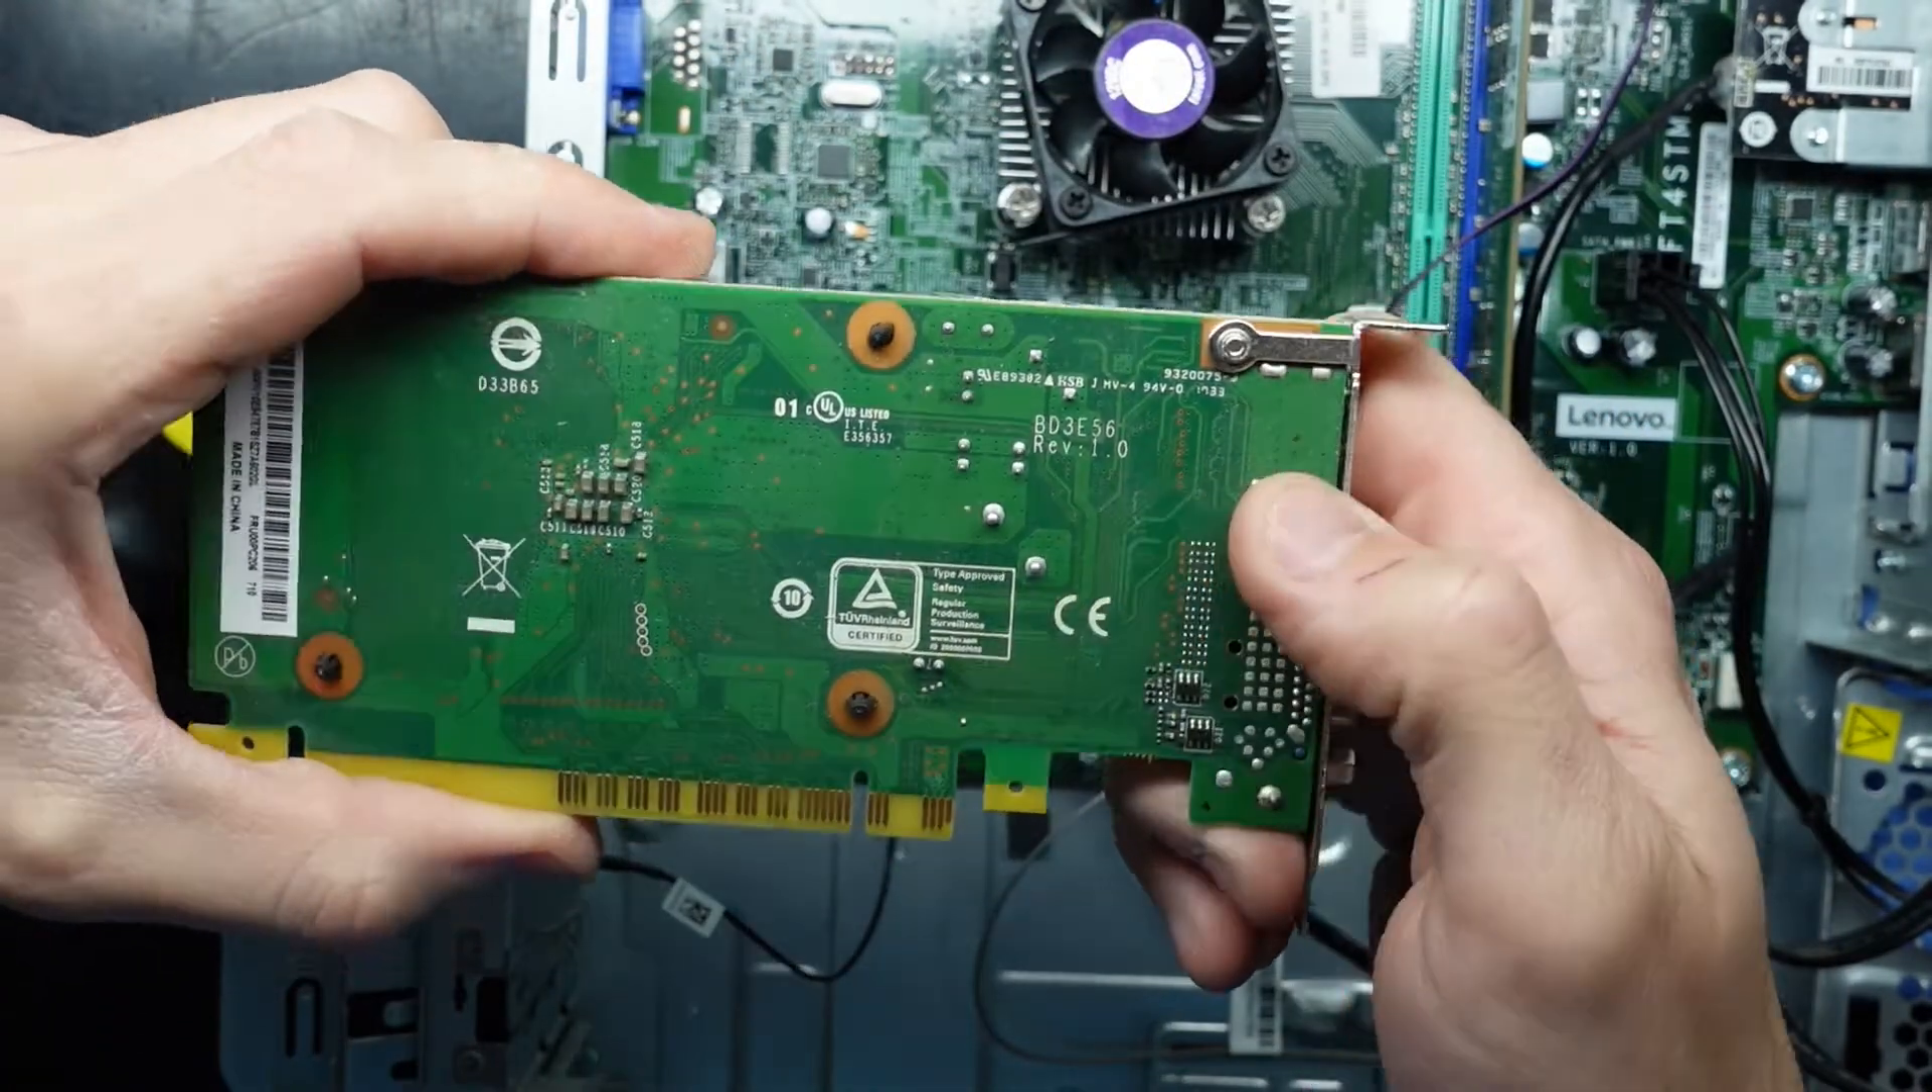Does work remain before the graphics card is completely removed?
No.